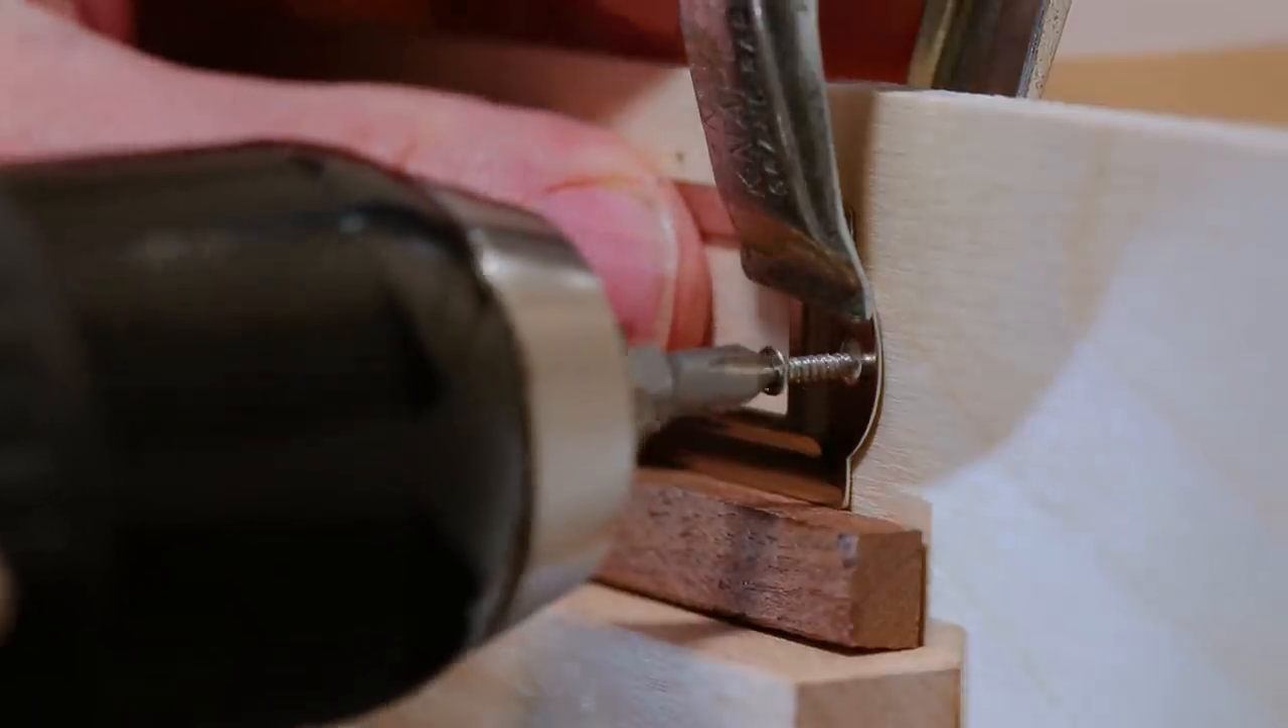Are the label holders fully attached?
No.